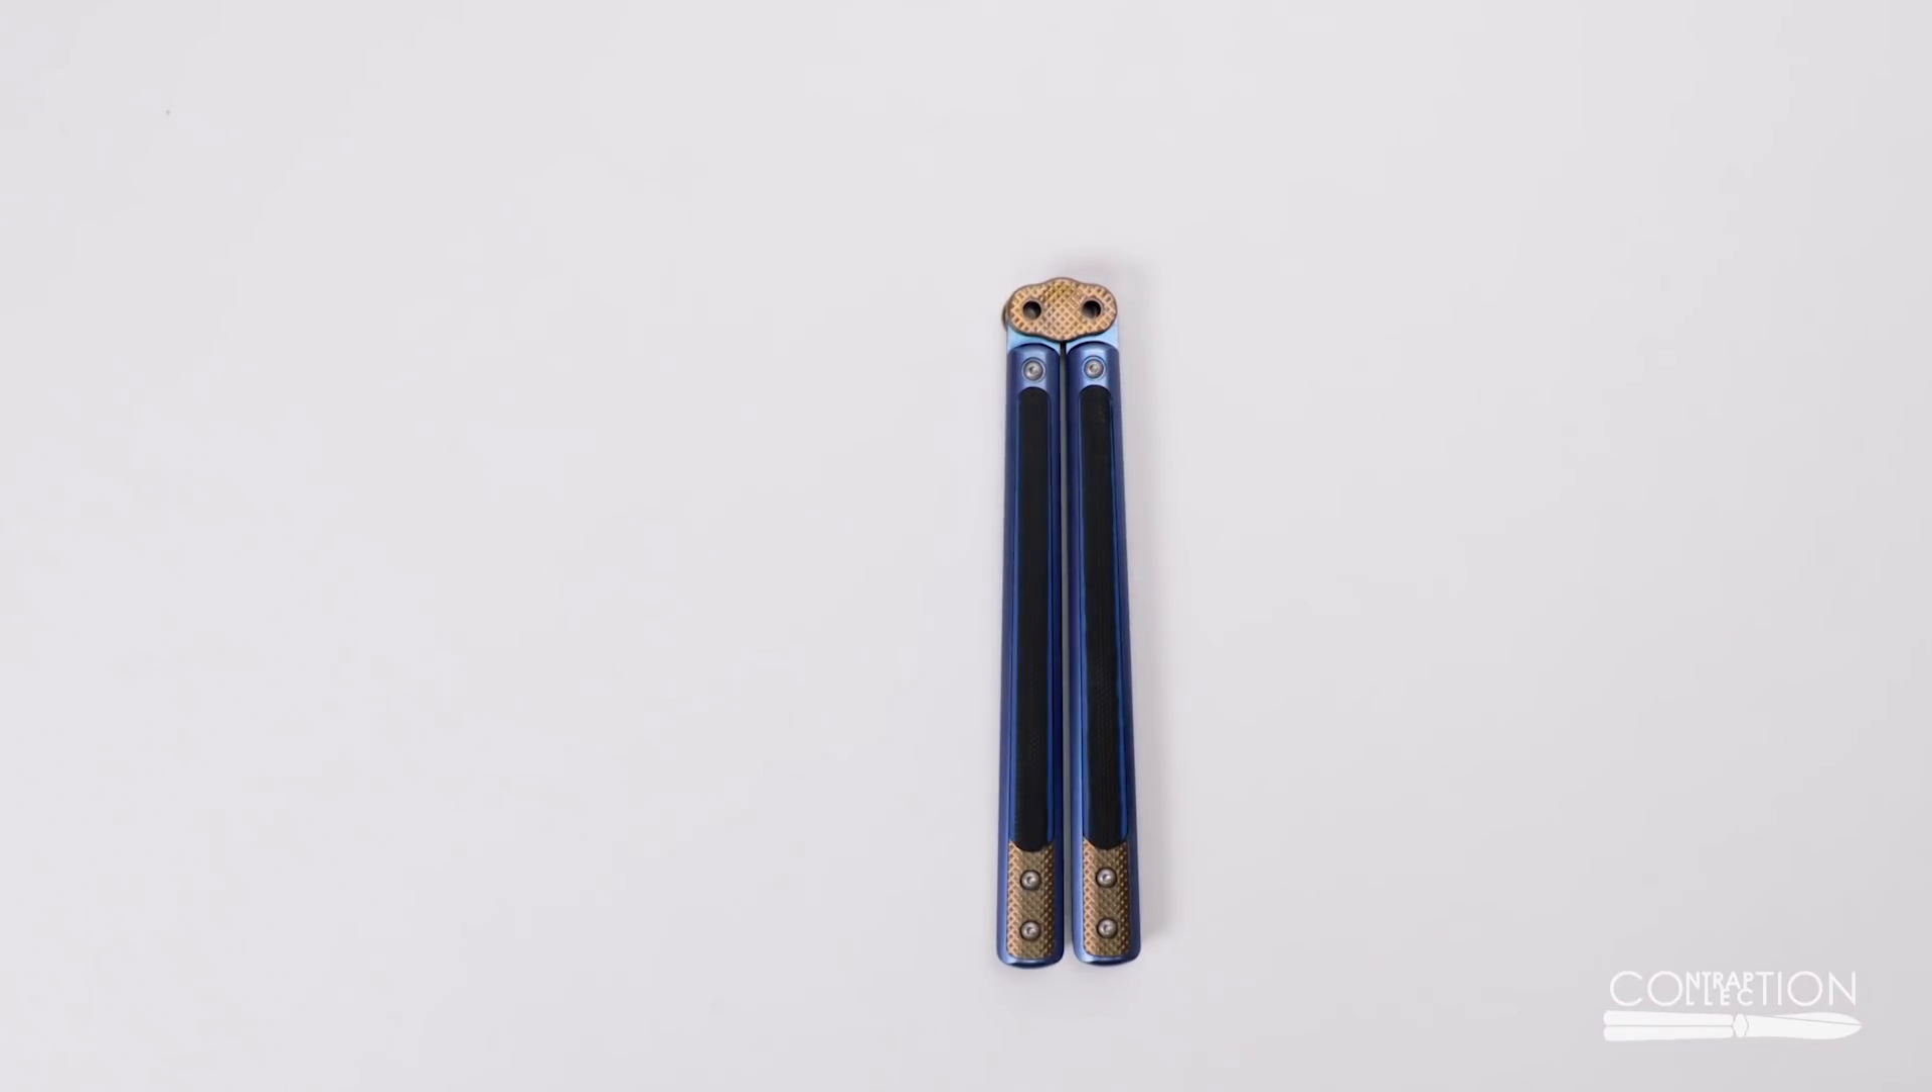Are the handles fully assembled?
Yes.